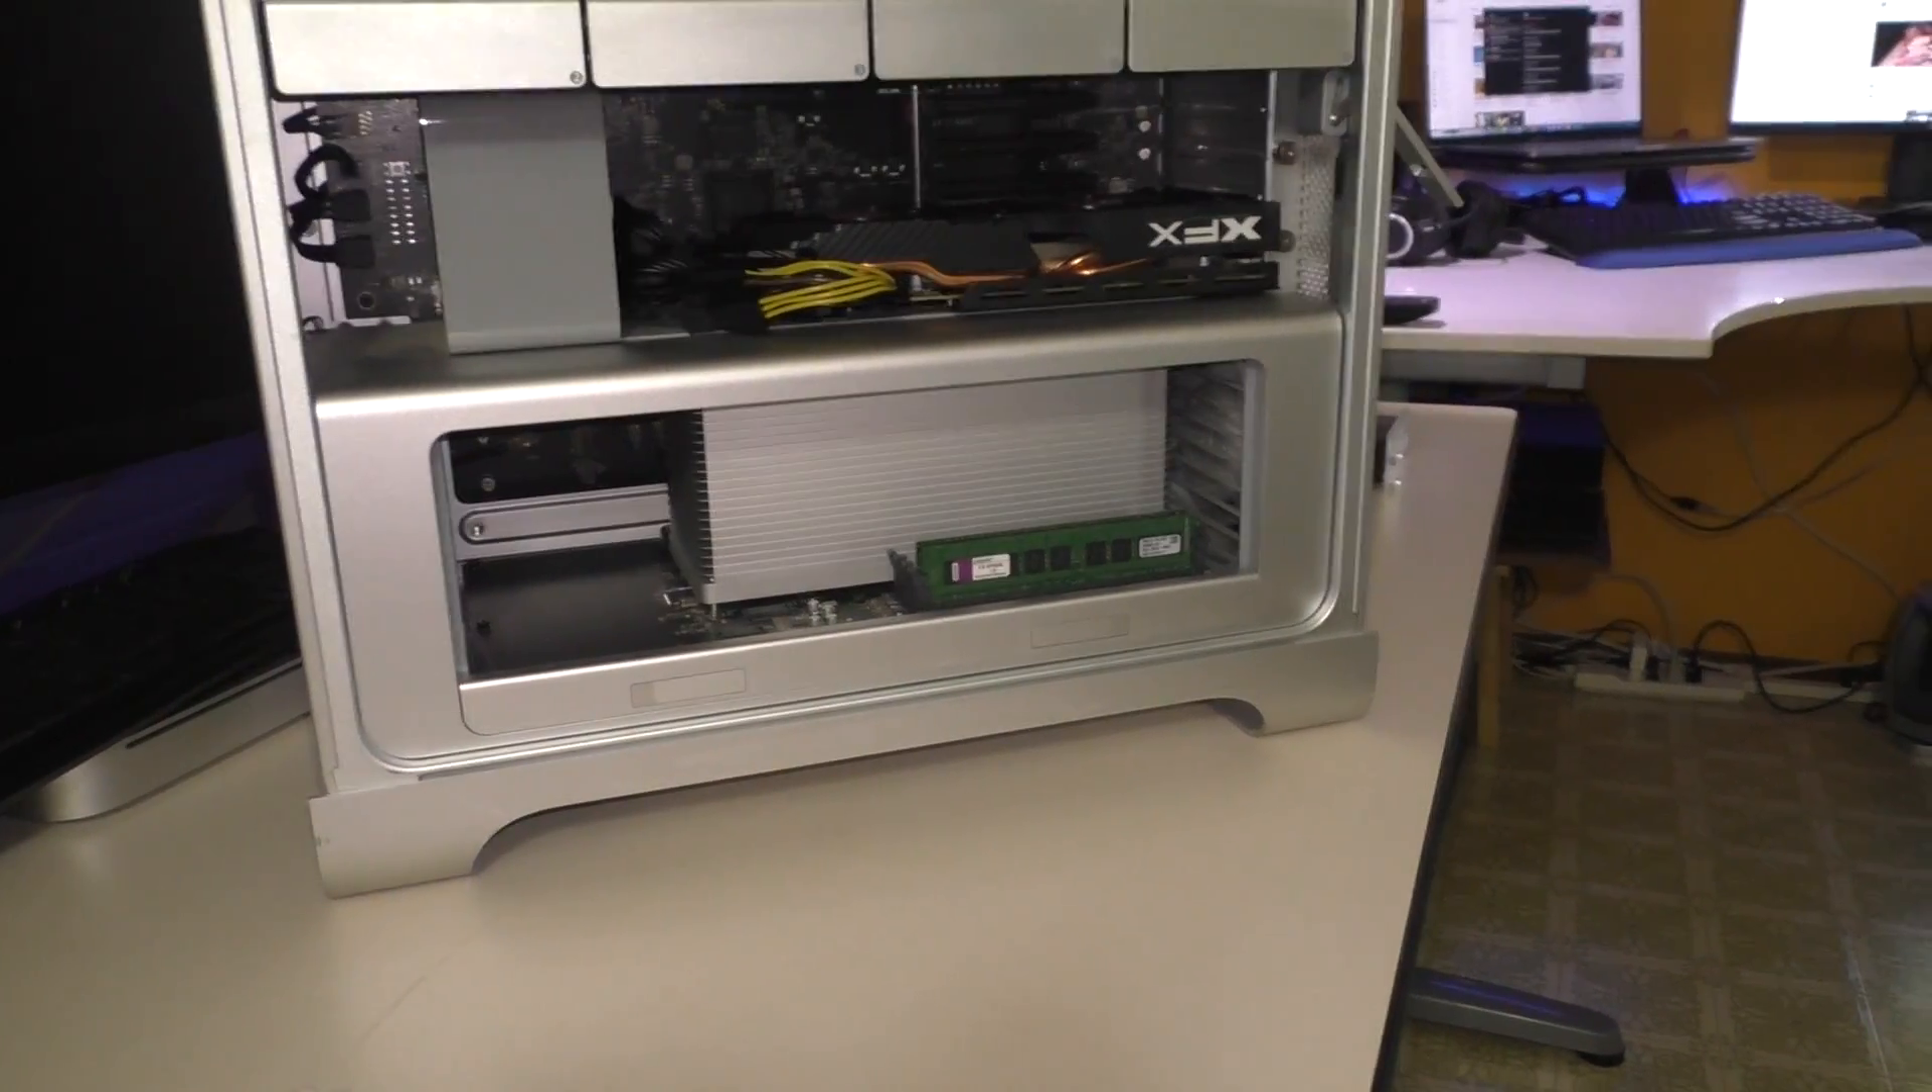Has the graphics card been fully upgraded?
Yes.